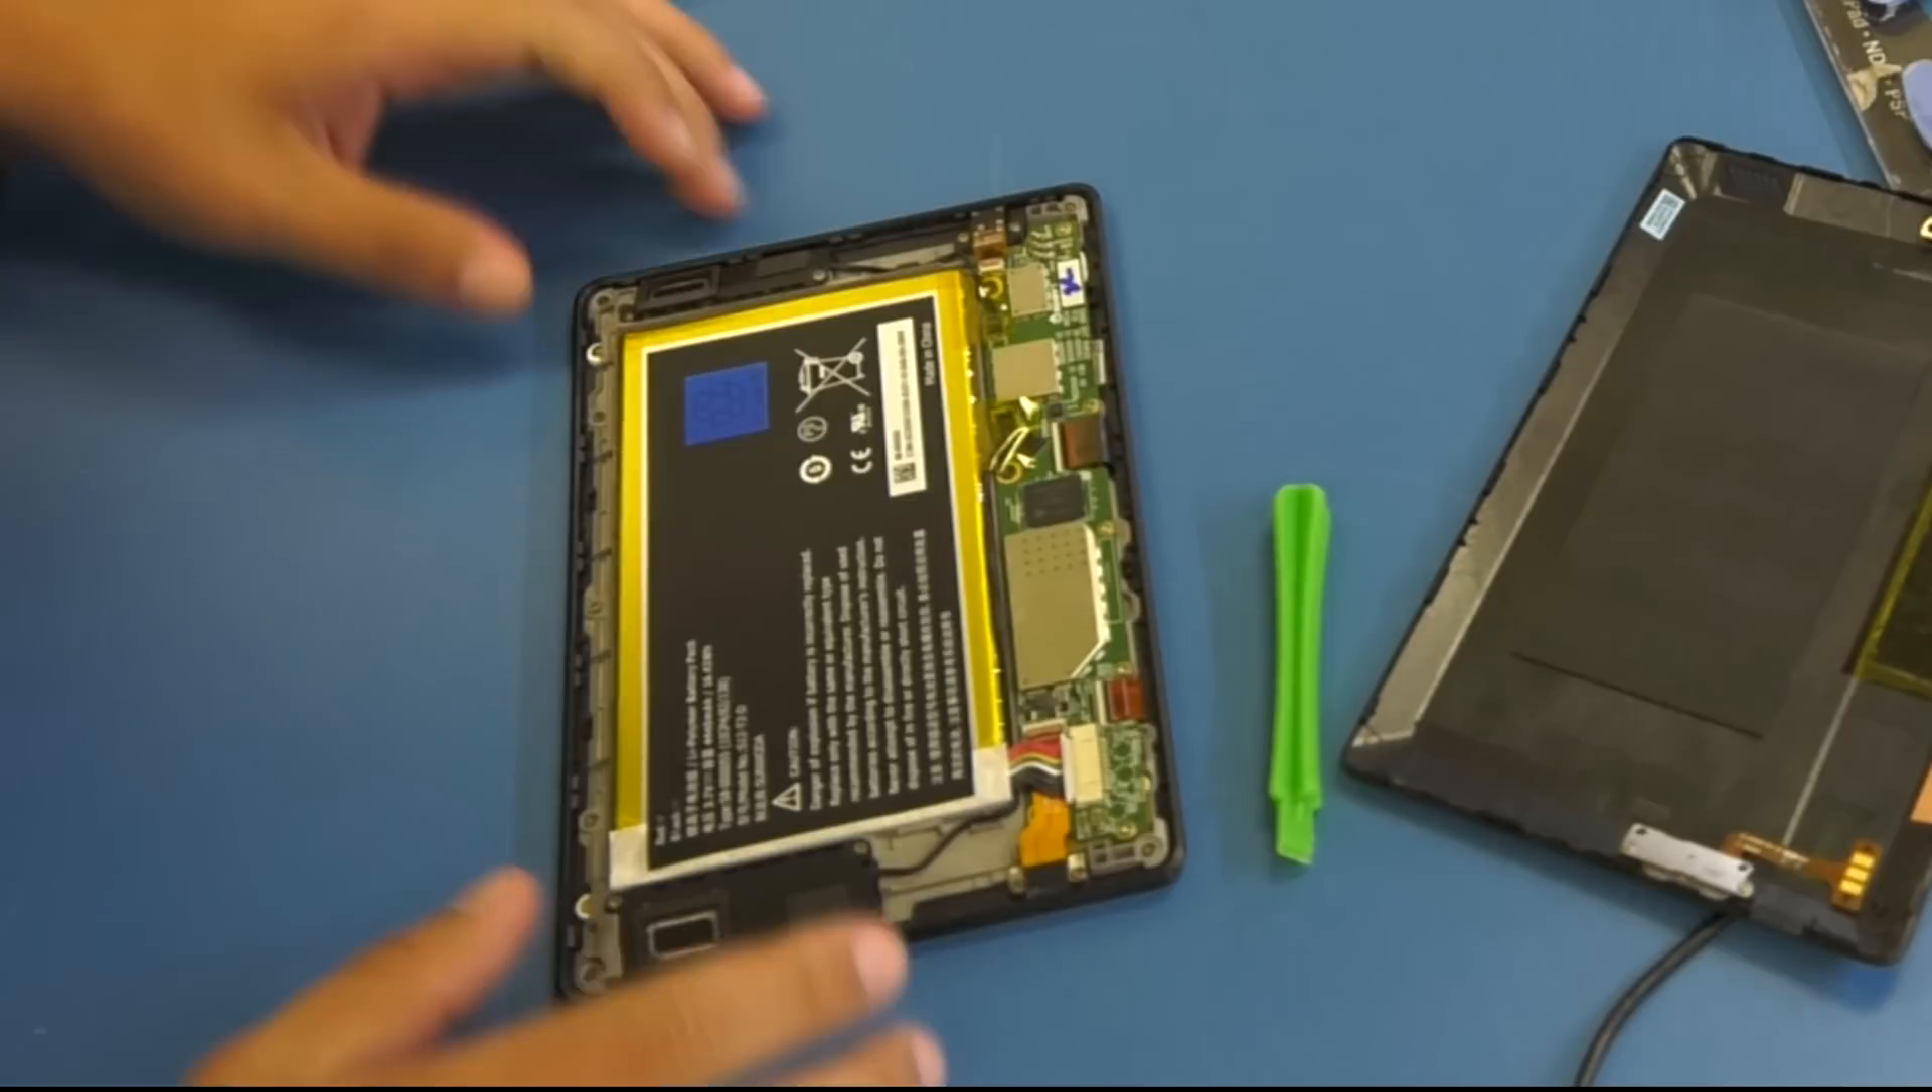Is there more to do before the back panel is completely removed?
No.